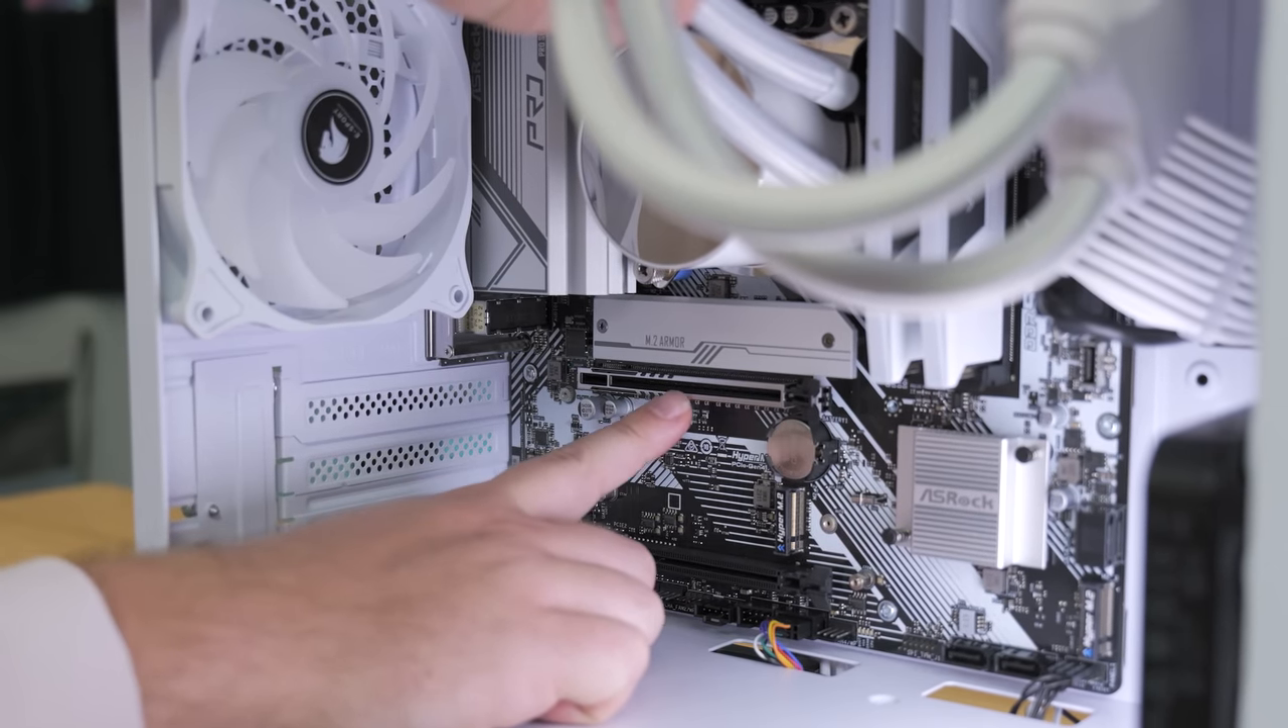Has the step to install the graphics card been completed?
No.